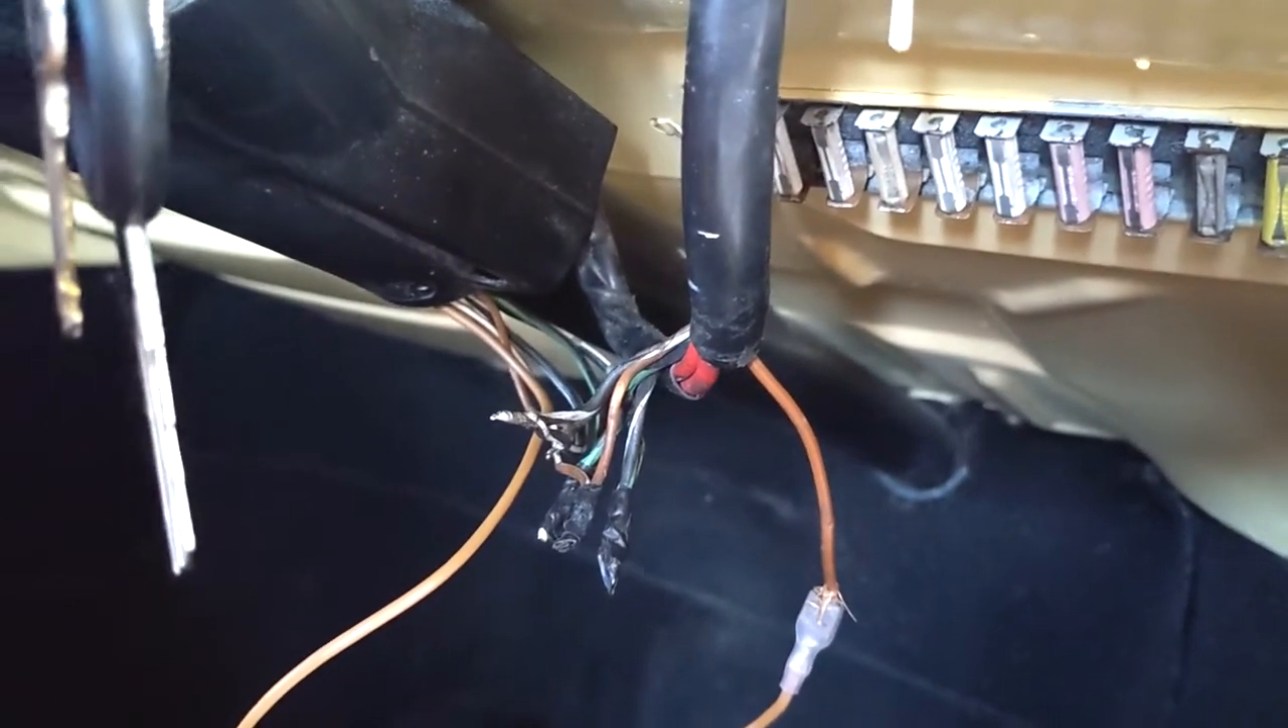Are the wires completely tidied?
No.